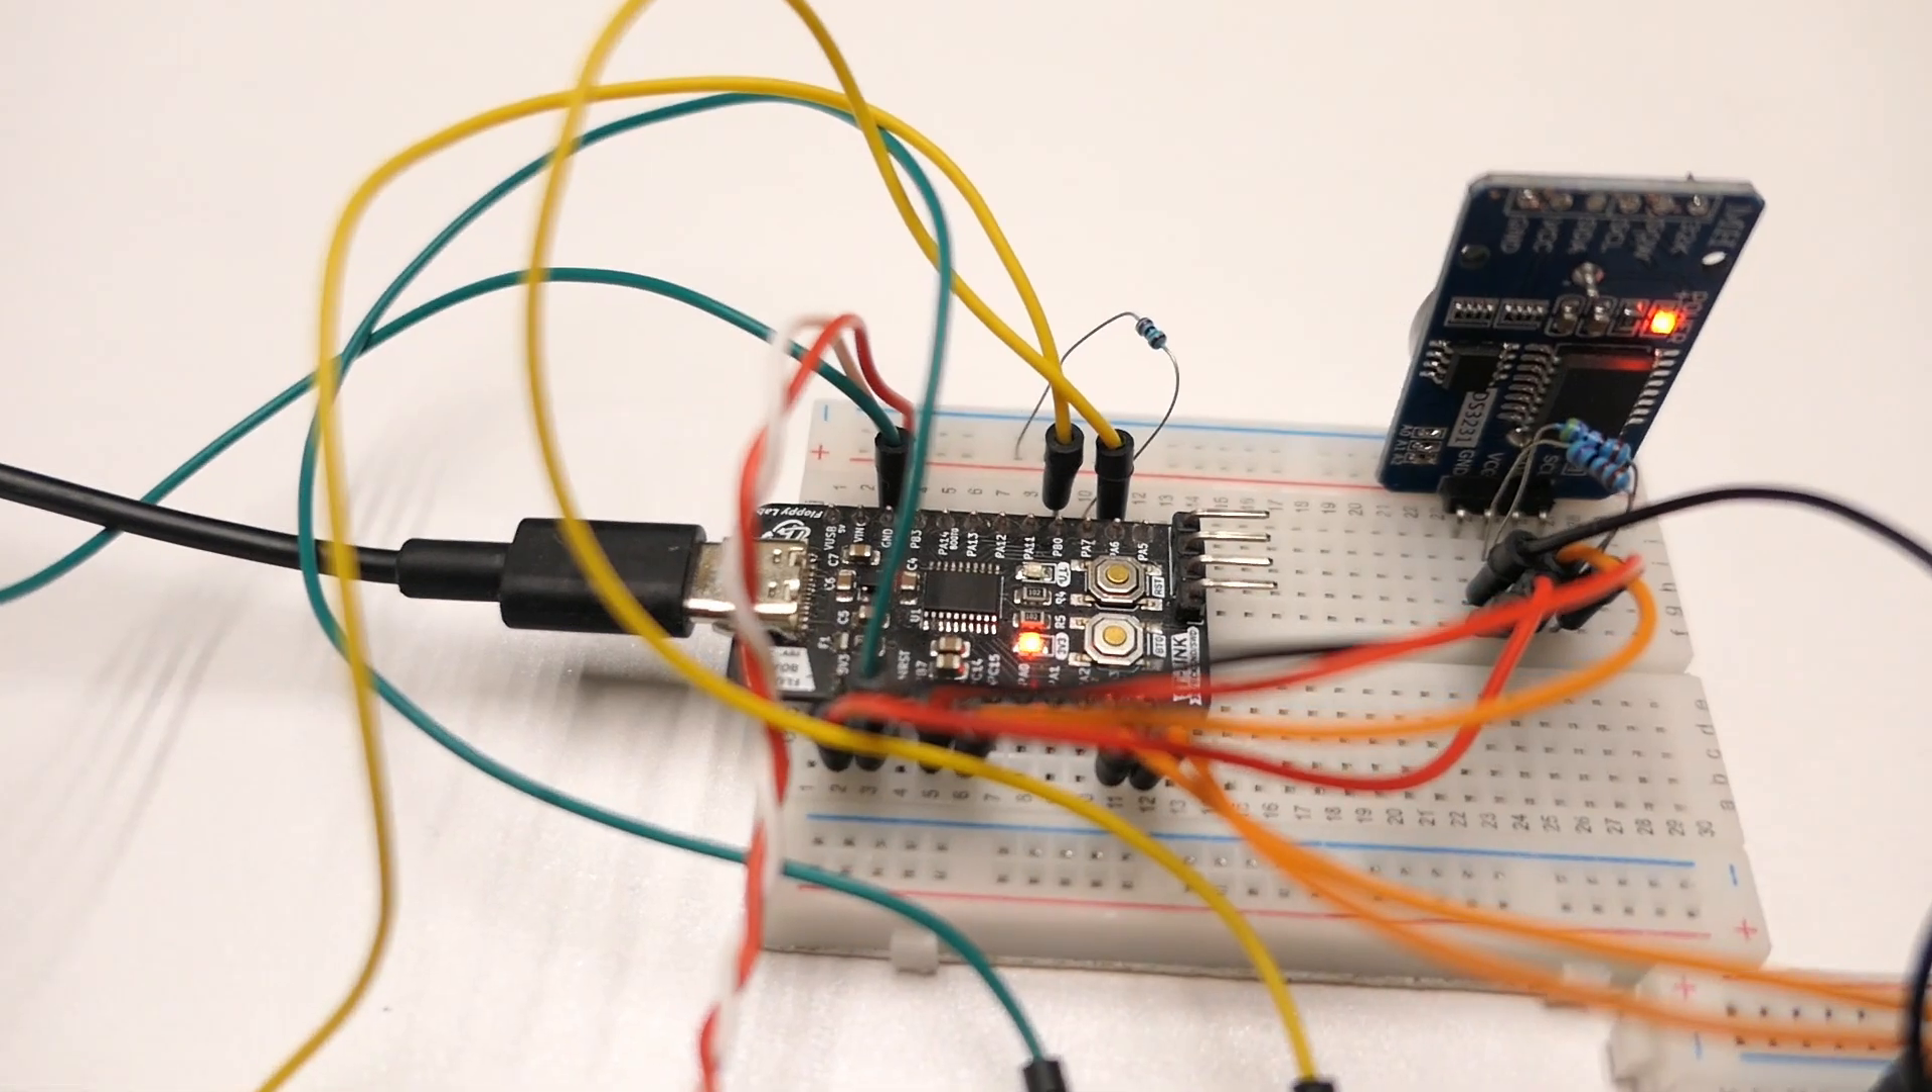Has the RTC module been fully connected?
Yes.